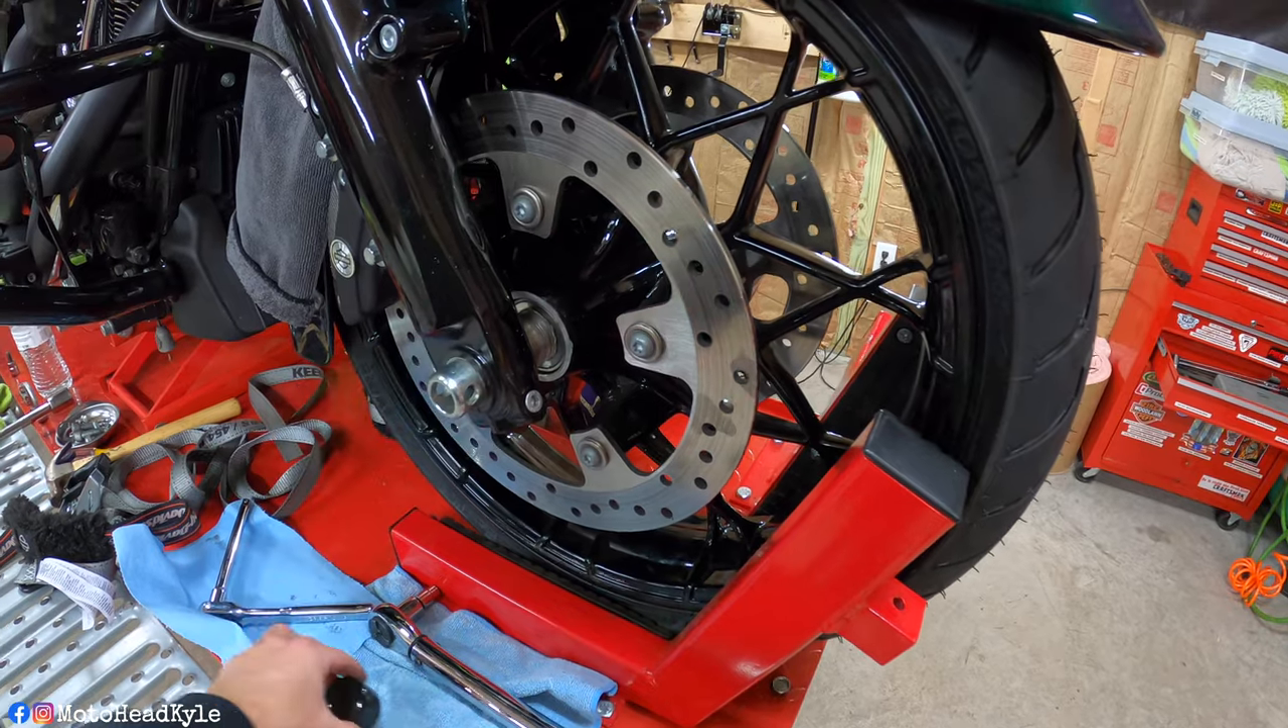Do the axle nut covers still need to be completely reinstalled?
Yes.